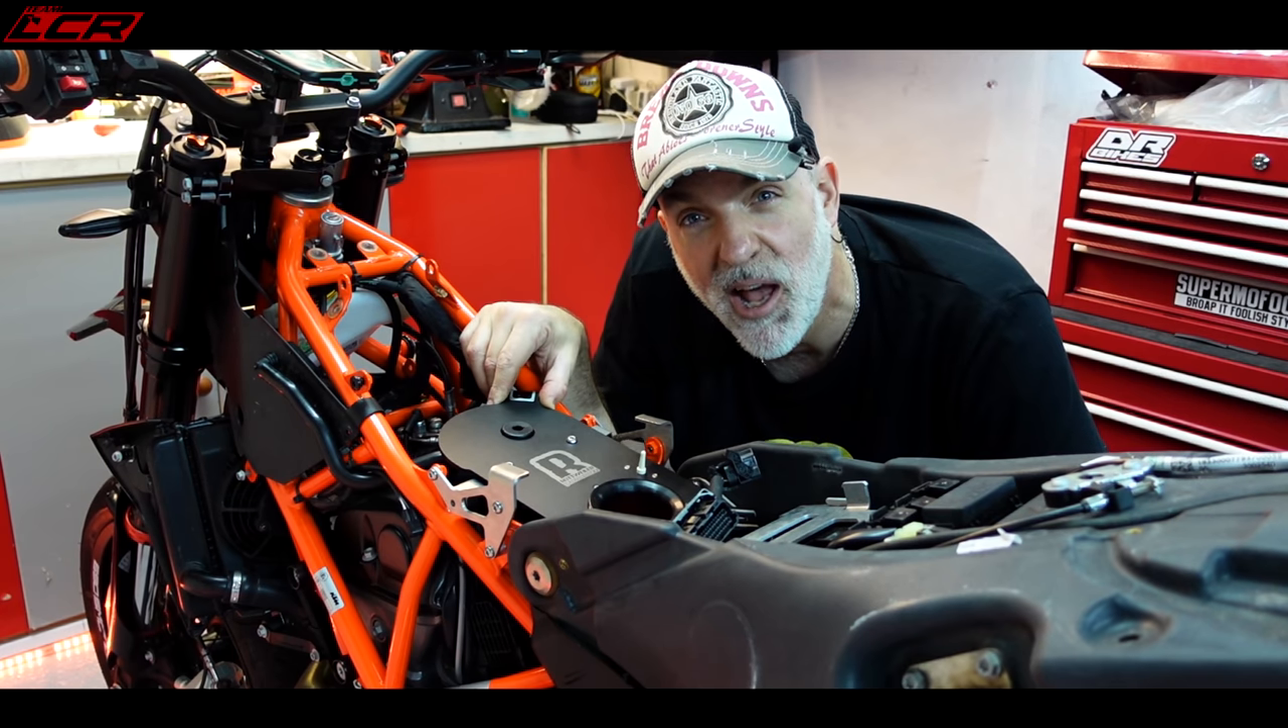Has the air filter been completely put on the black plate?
No.